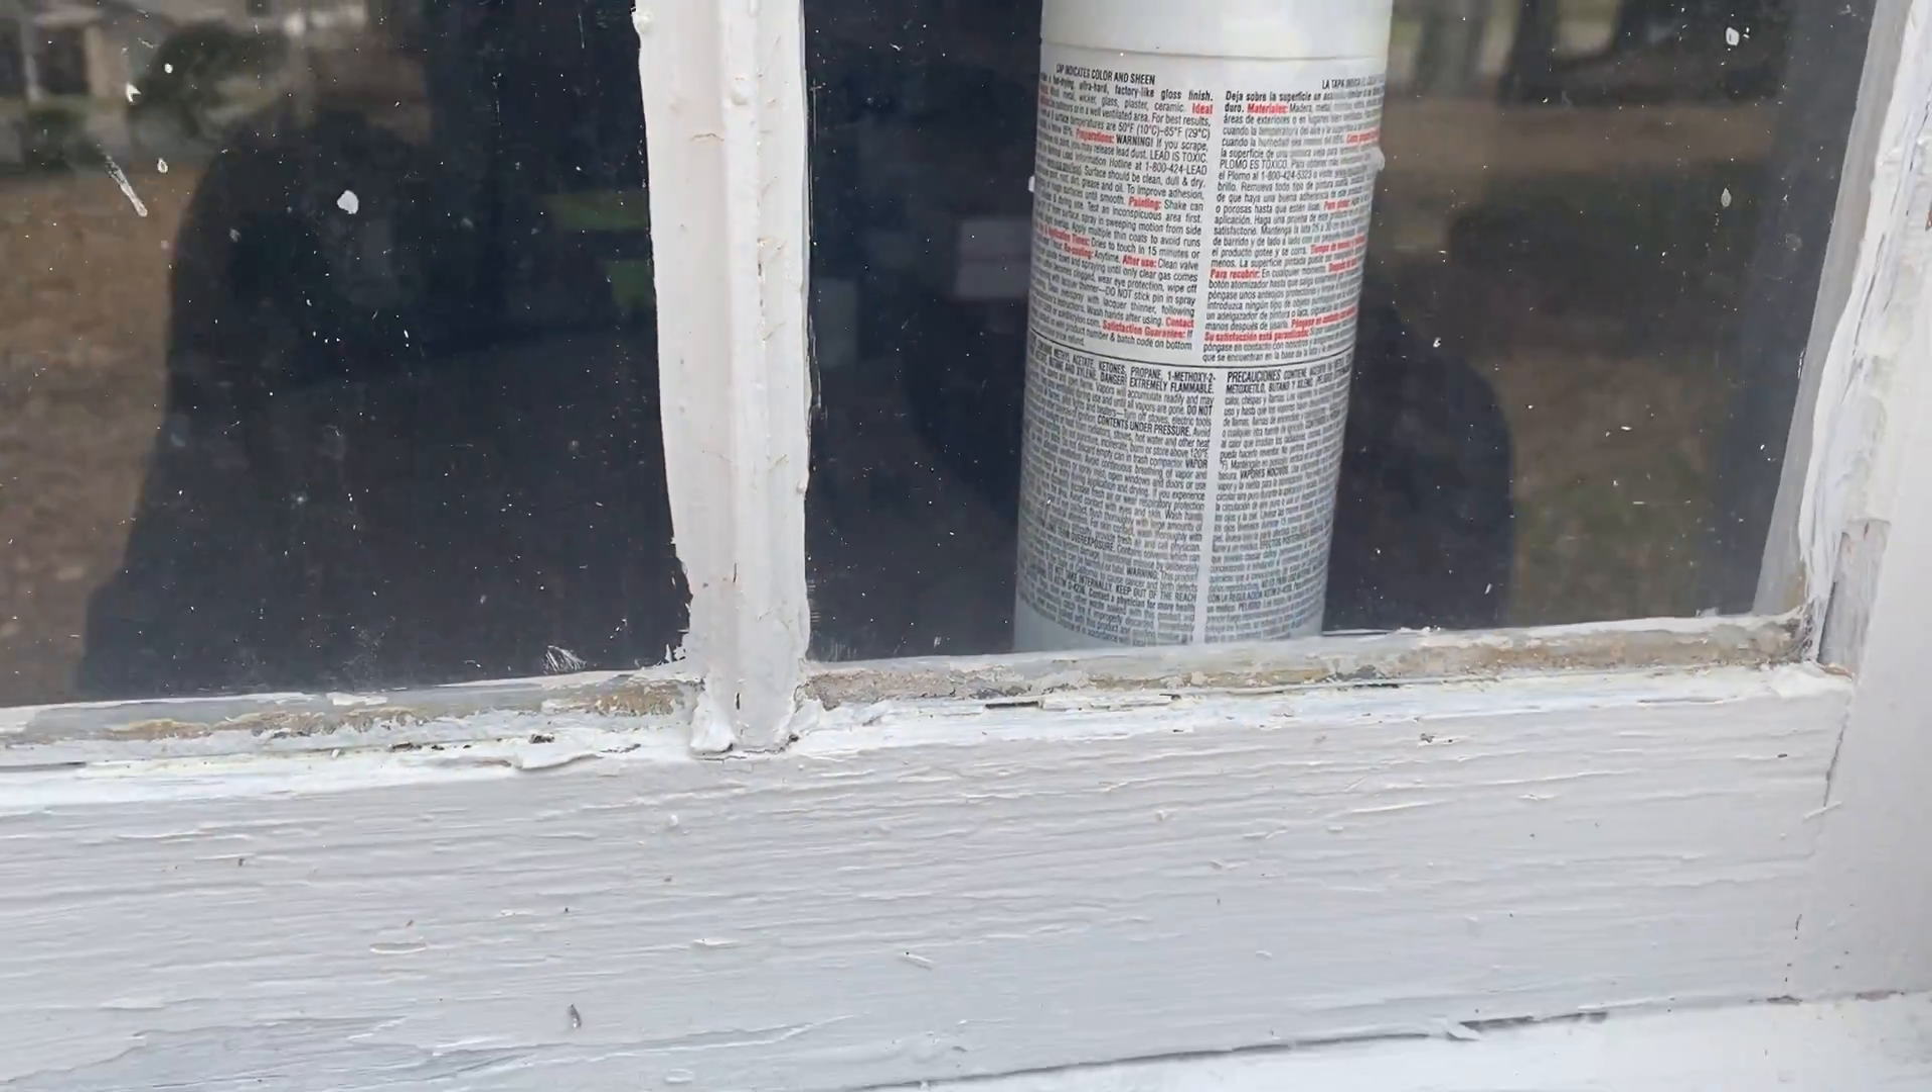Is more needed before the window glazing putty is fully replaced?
Yes.